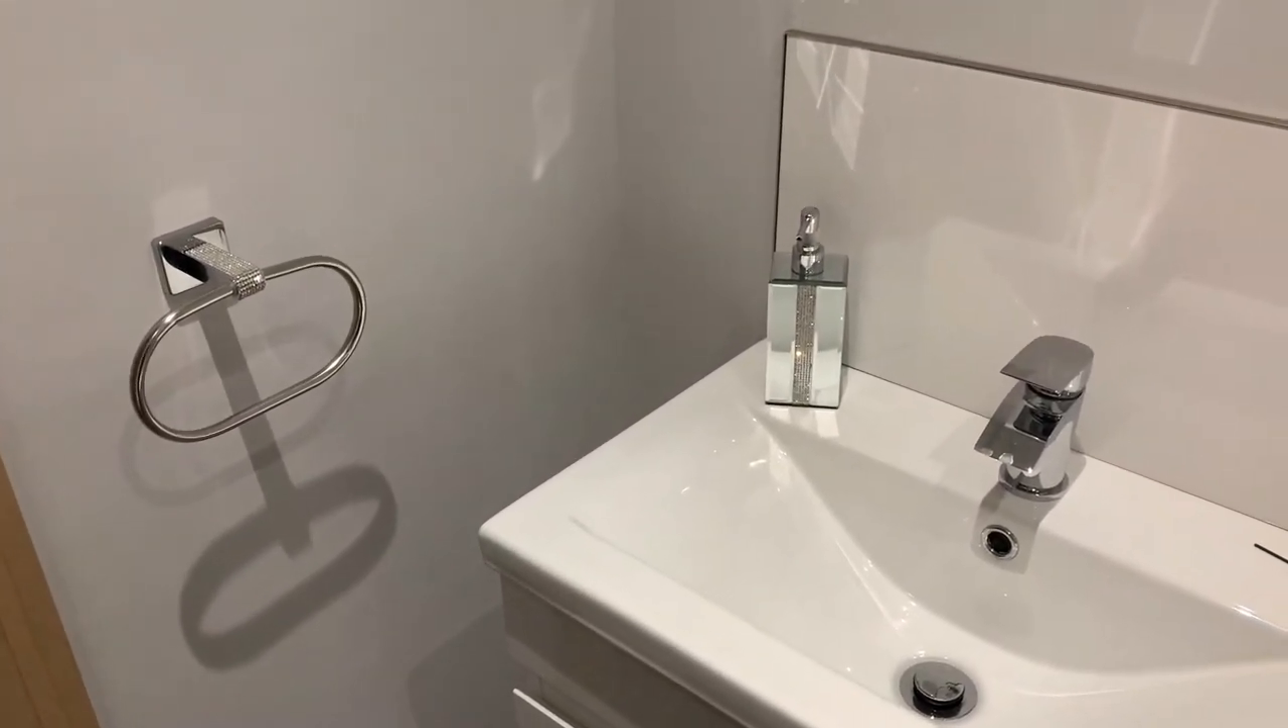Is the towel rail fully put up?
Yes.